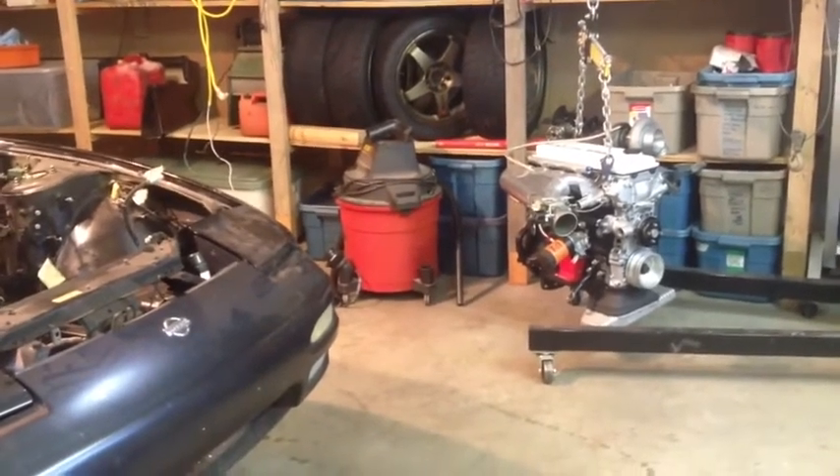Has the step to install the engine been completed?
No.